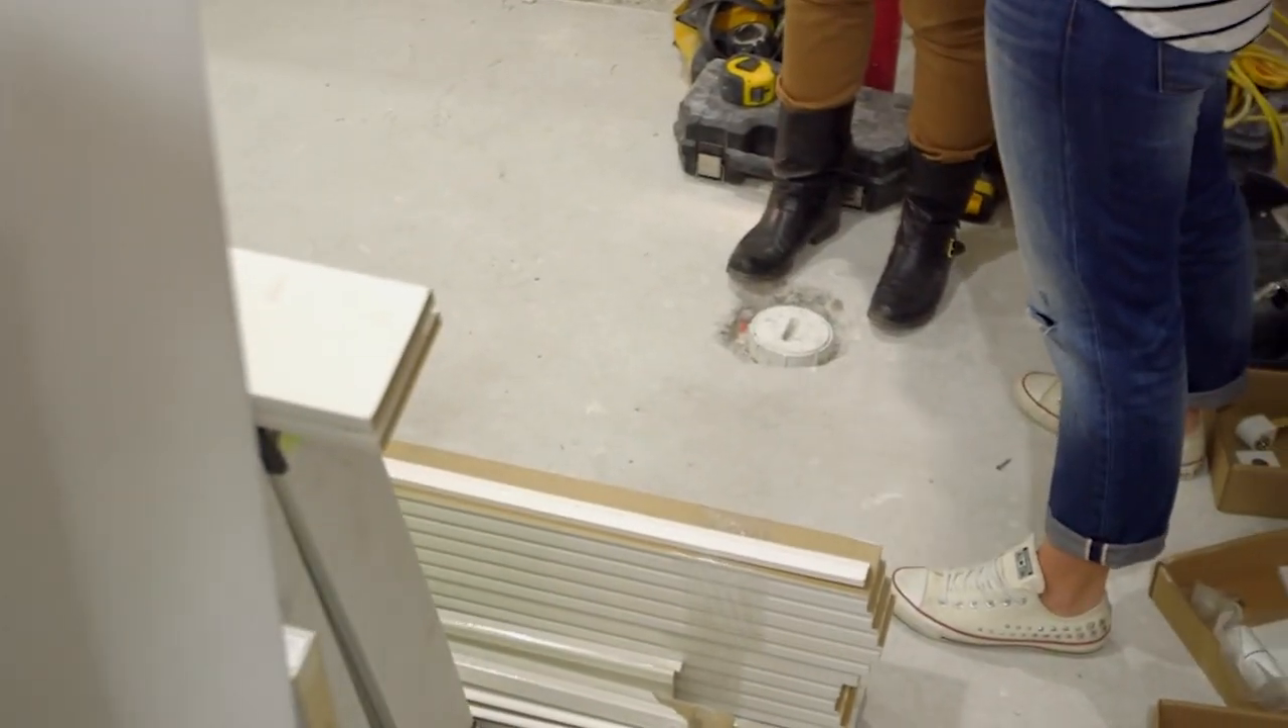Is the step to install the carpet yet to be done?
Yes.